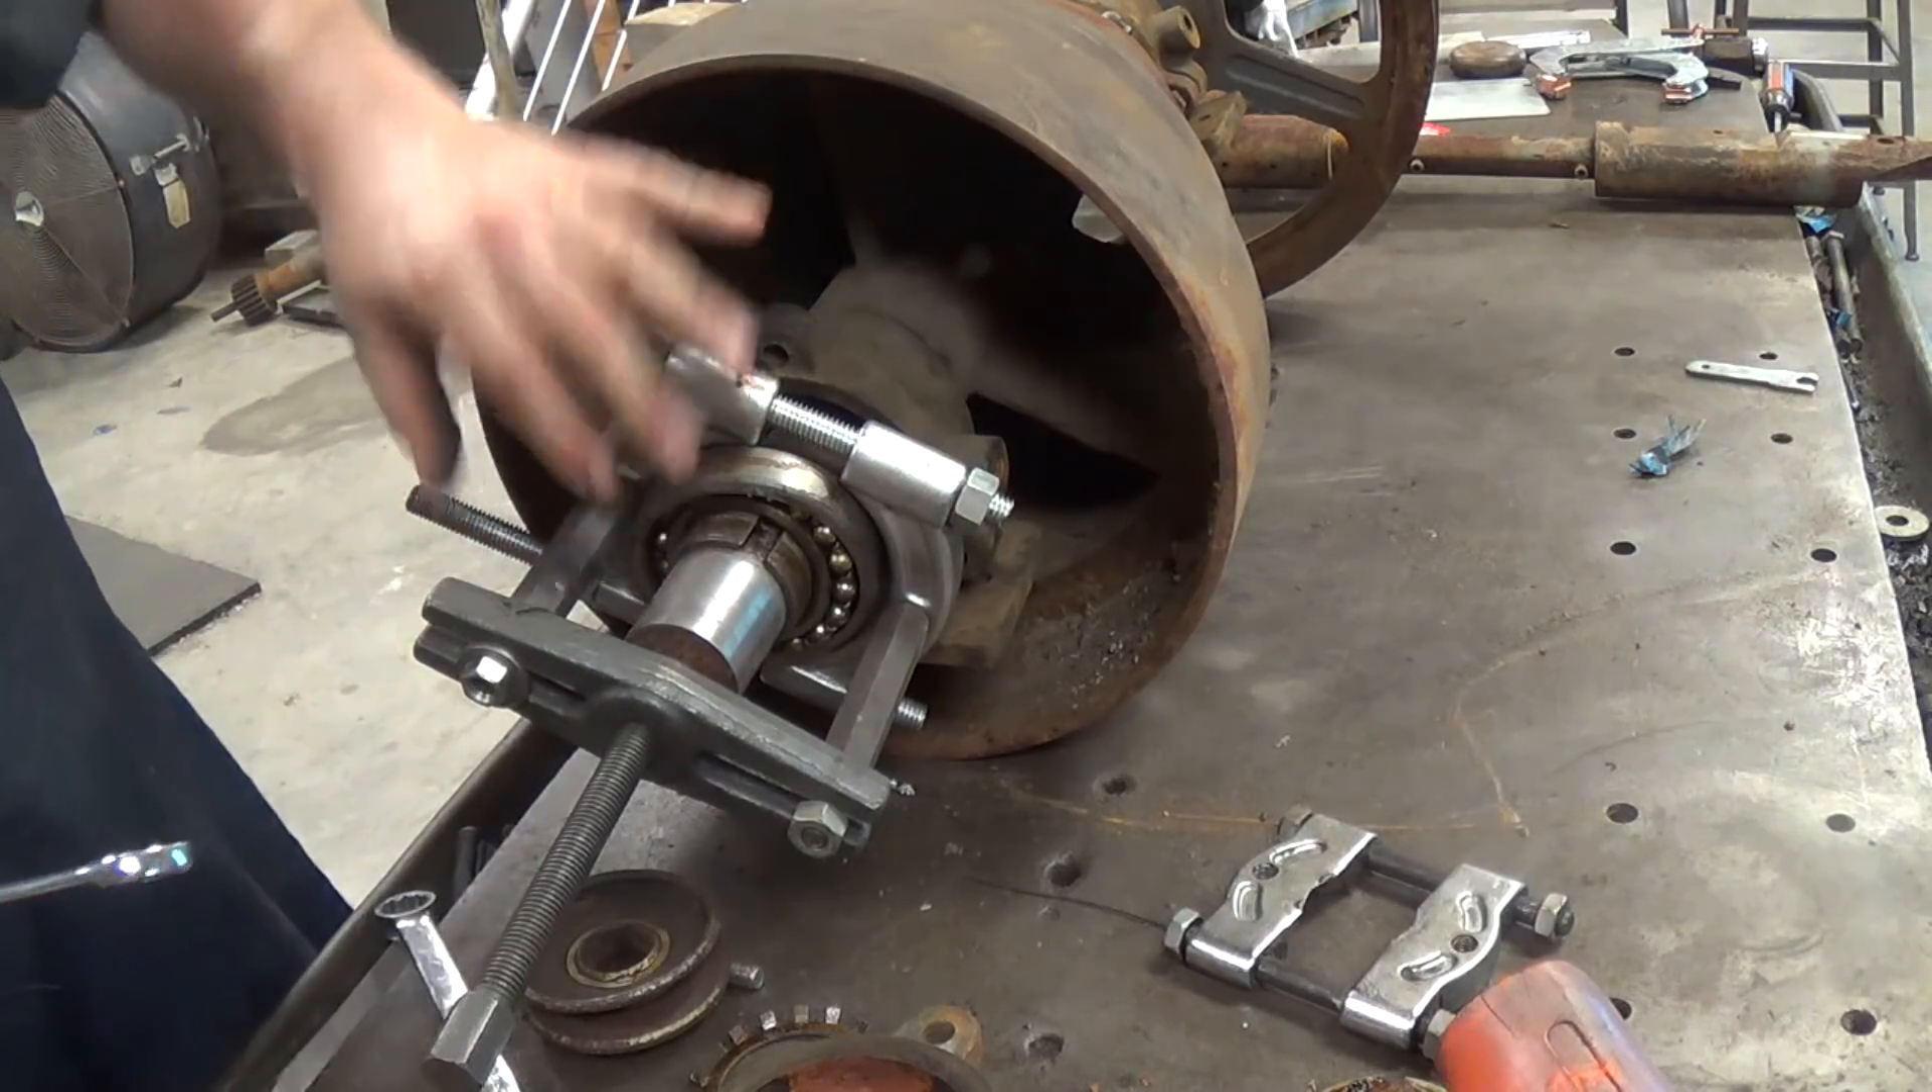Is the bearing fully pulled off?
No.